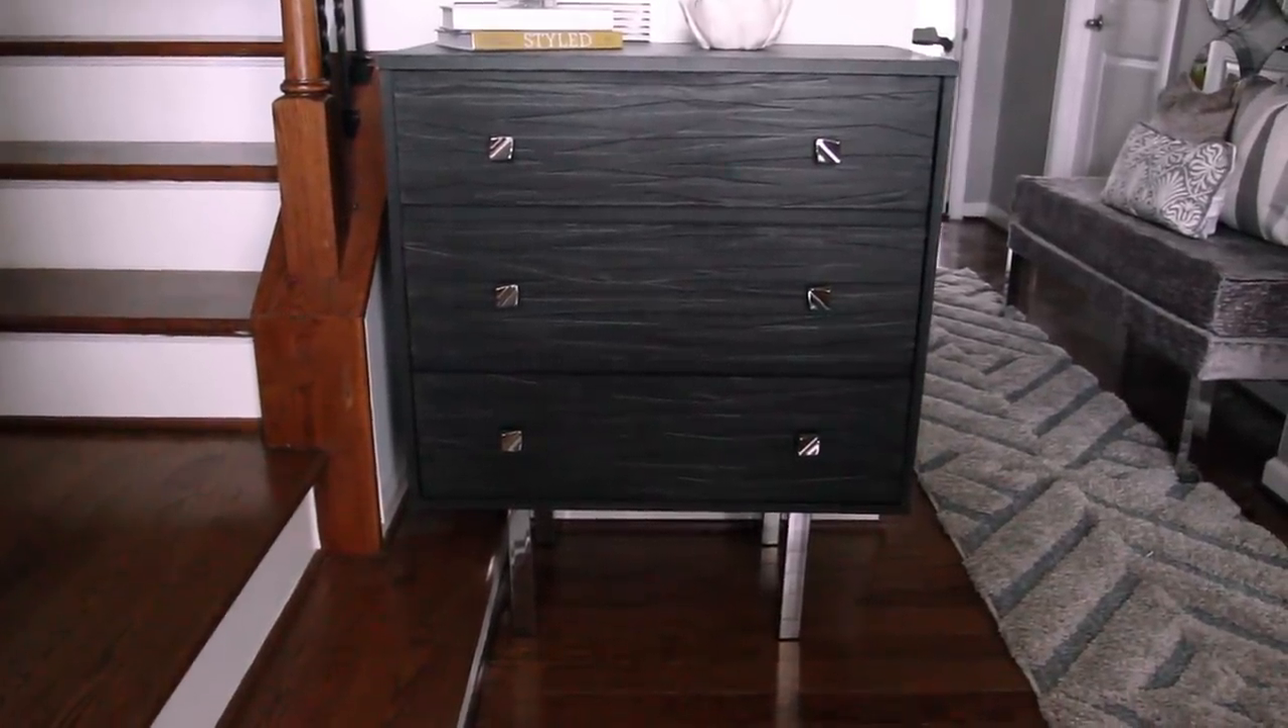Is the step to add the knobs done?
Yes.